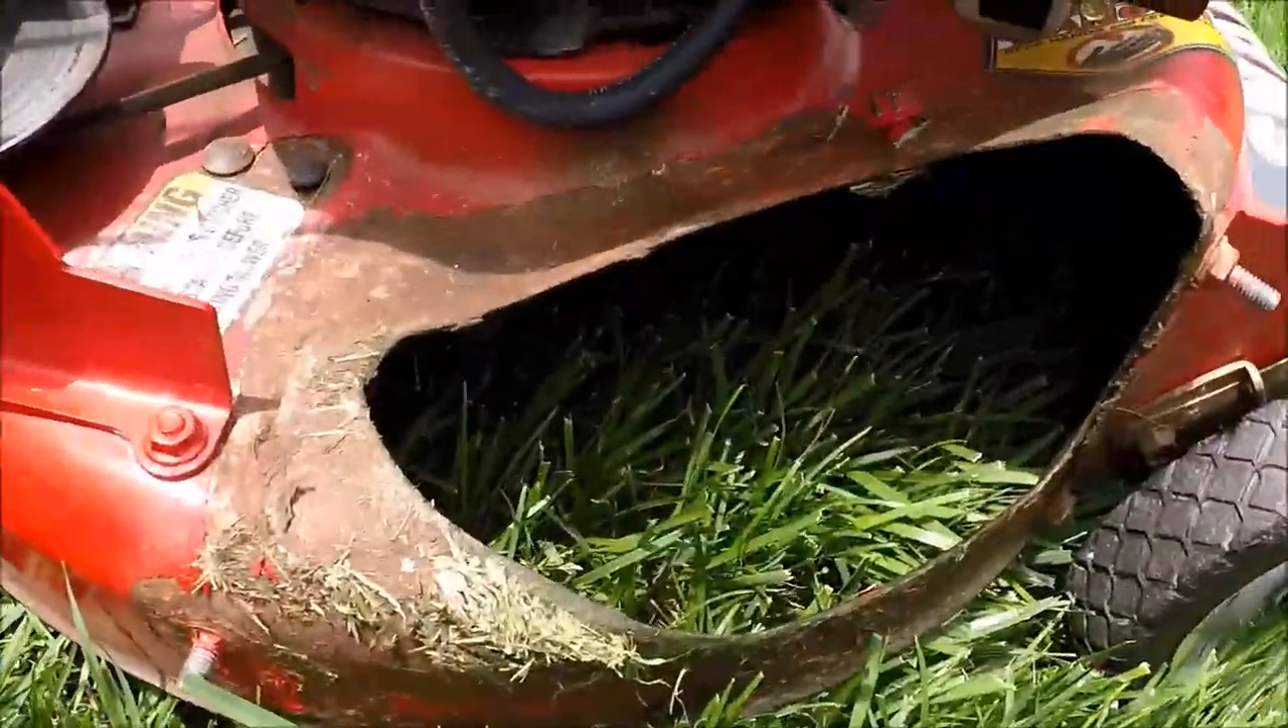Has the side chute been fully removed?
Yes.